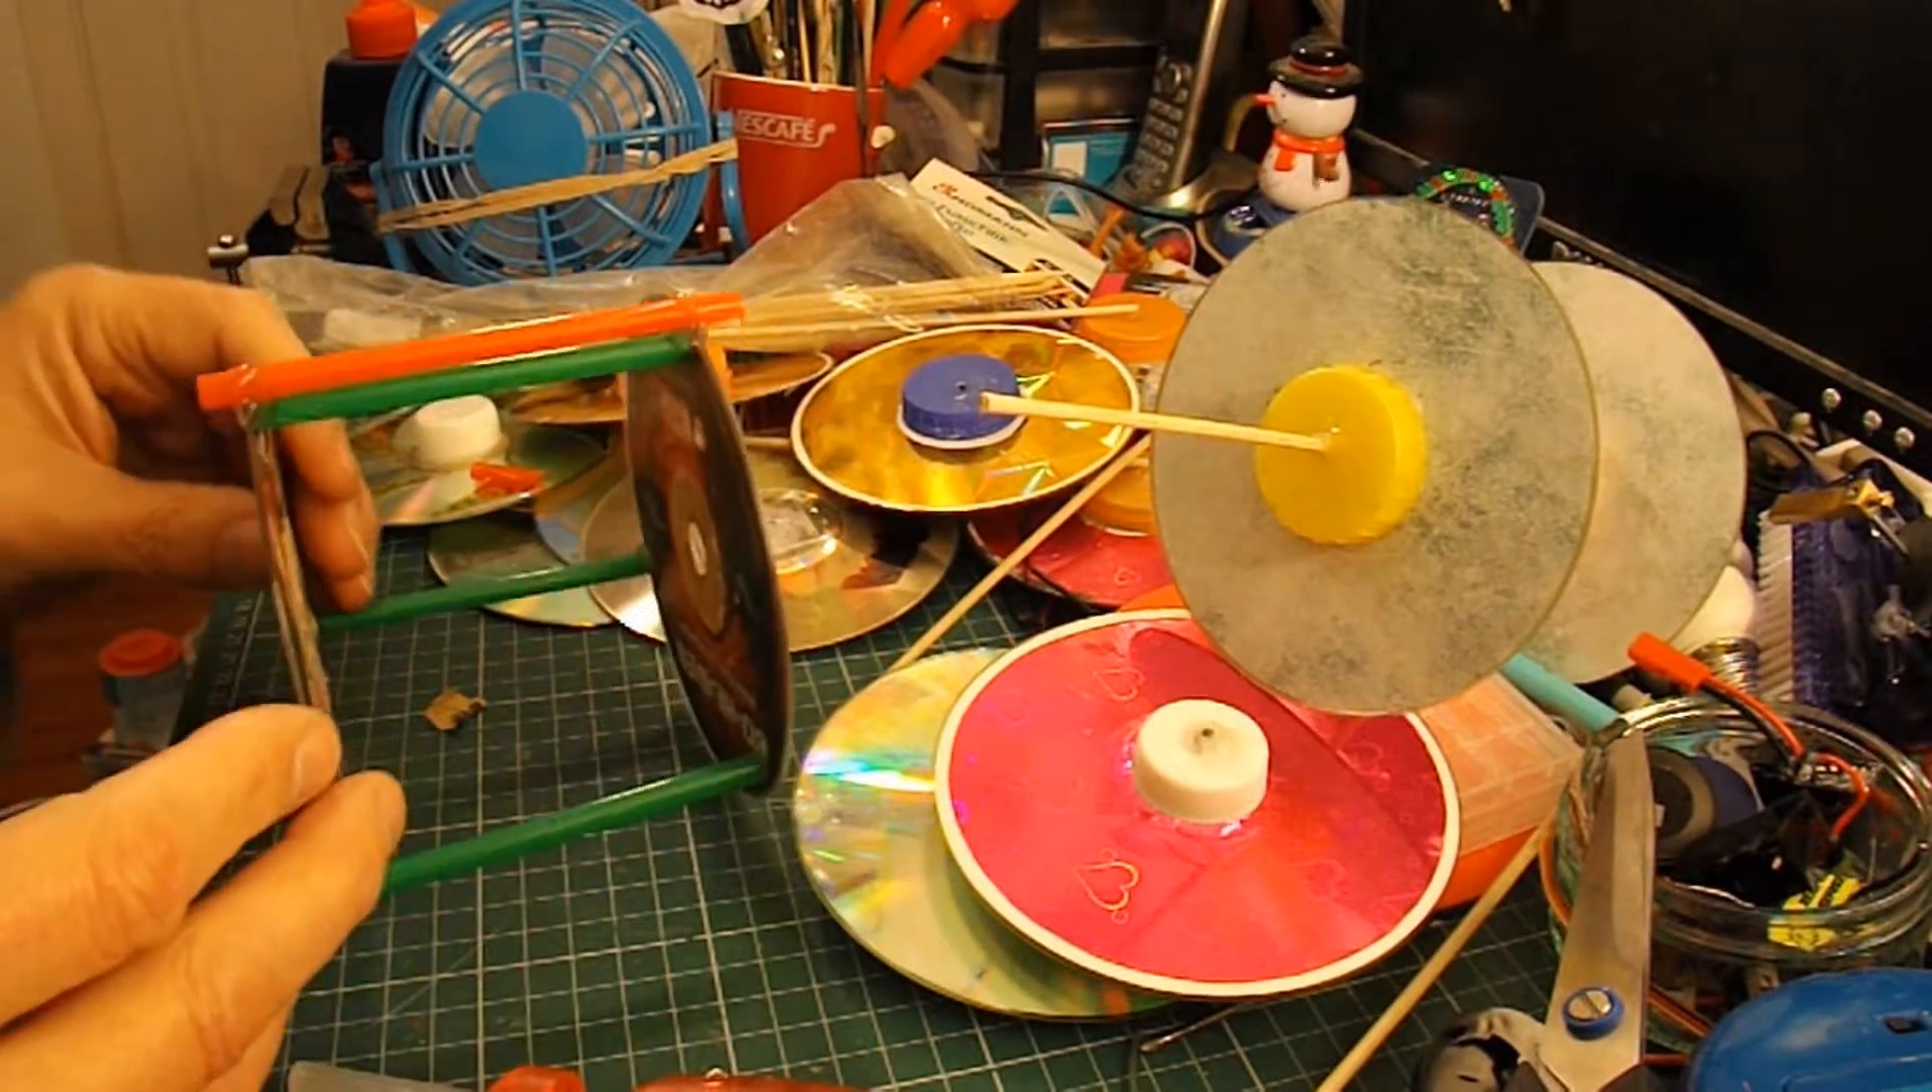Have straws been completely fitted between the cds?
Yes.